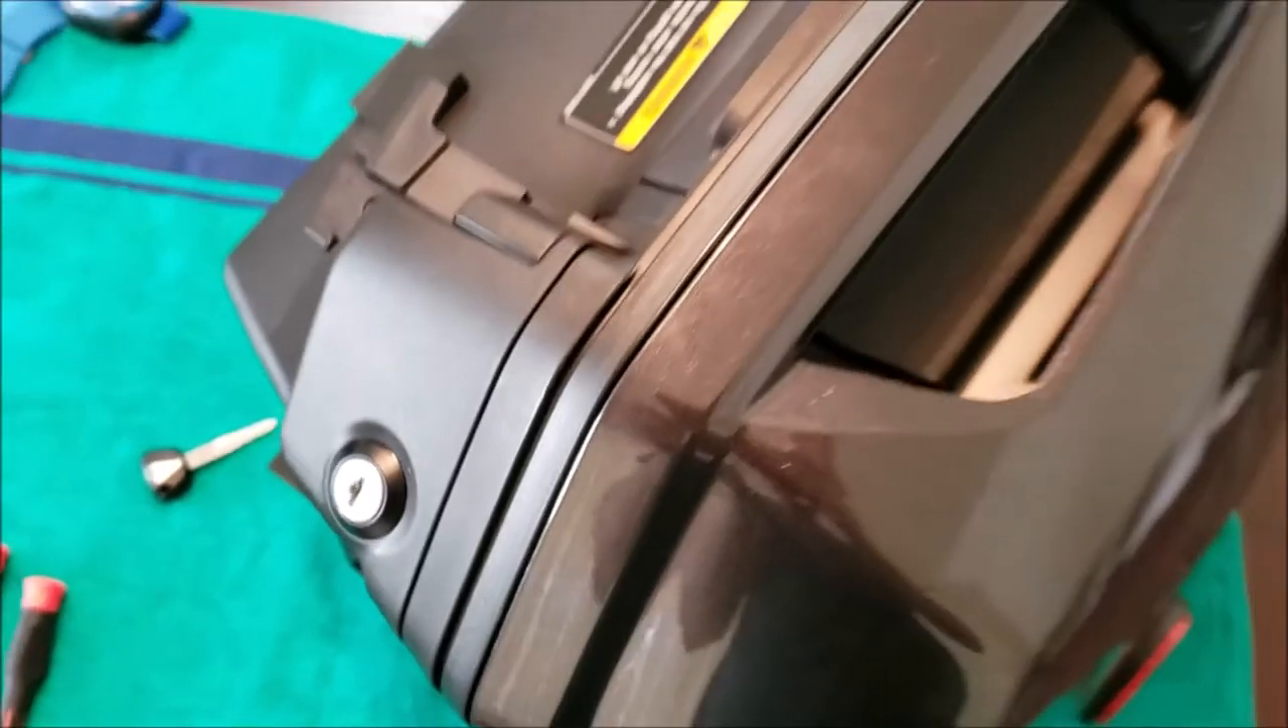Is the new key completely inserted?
No.